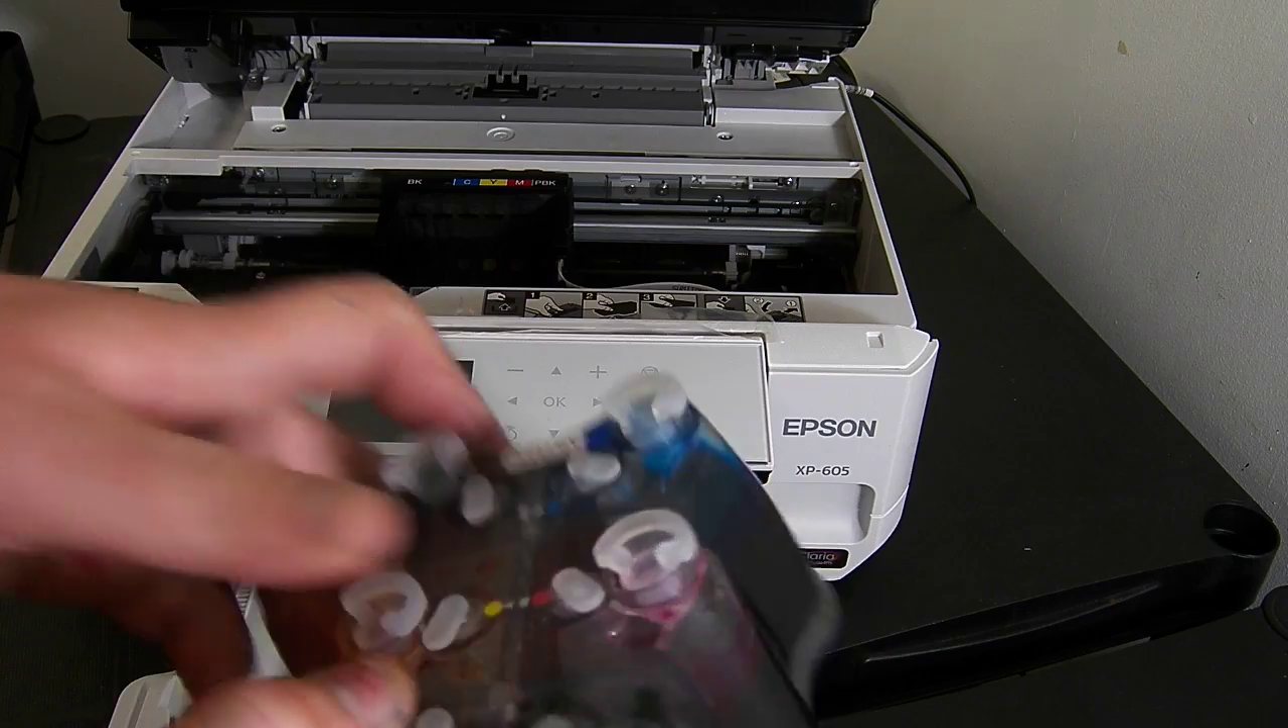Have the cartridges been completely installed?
No.